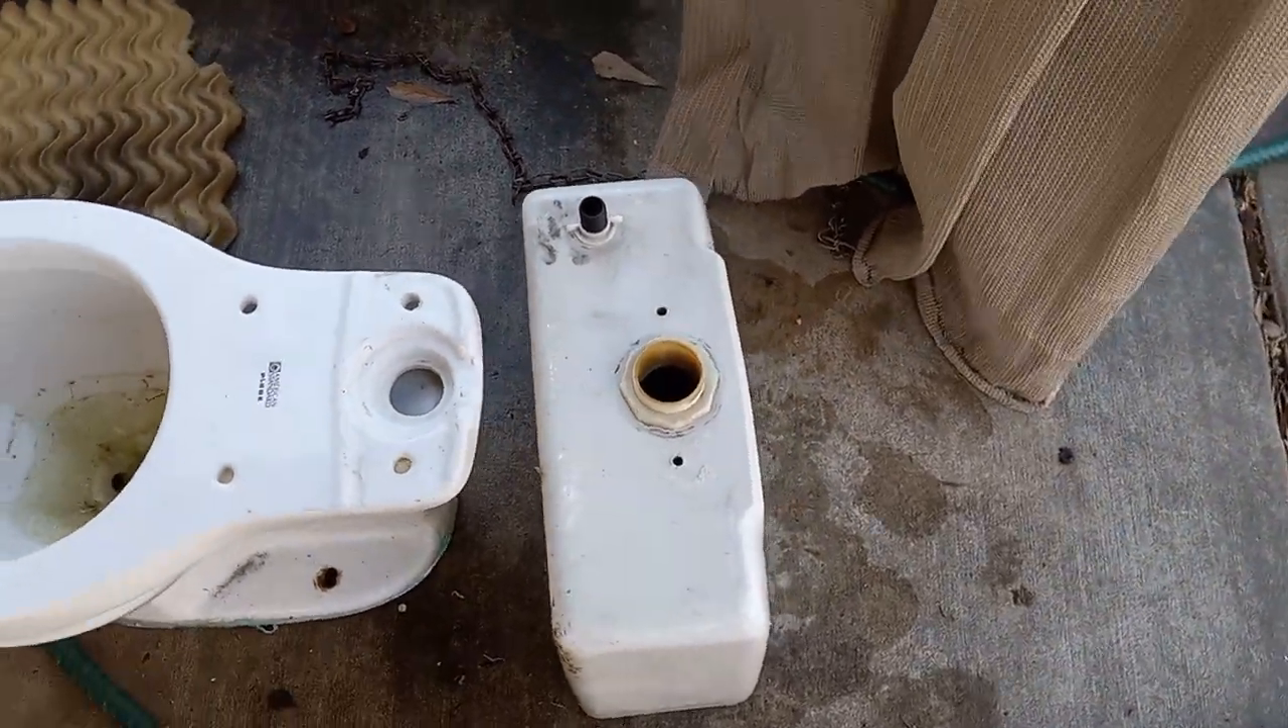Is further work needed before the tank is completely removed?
No.